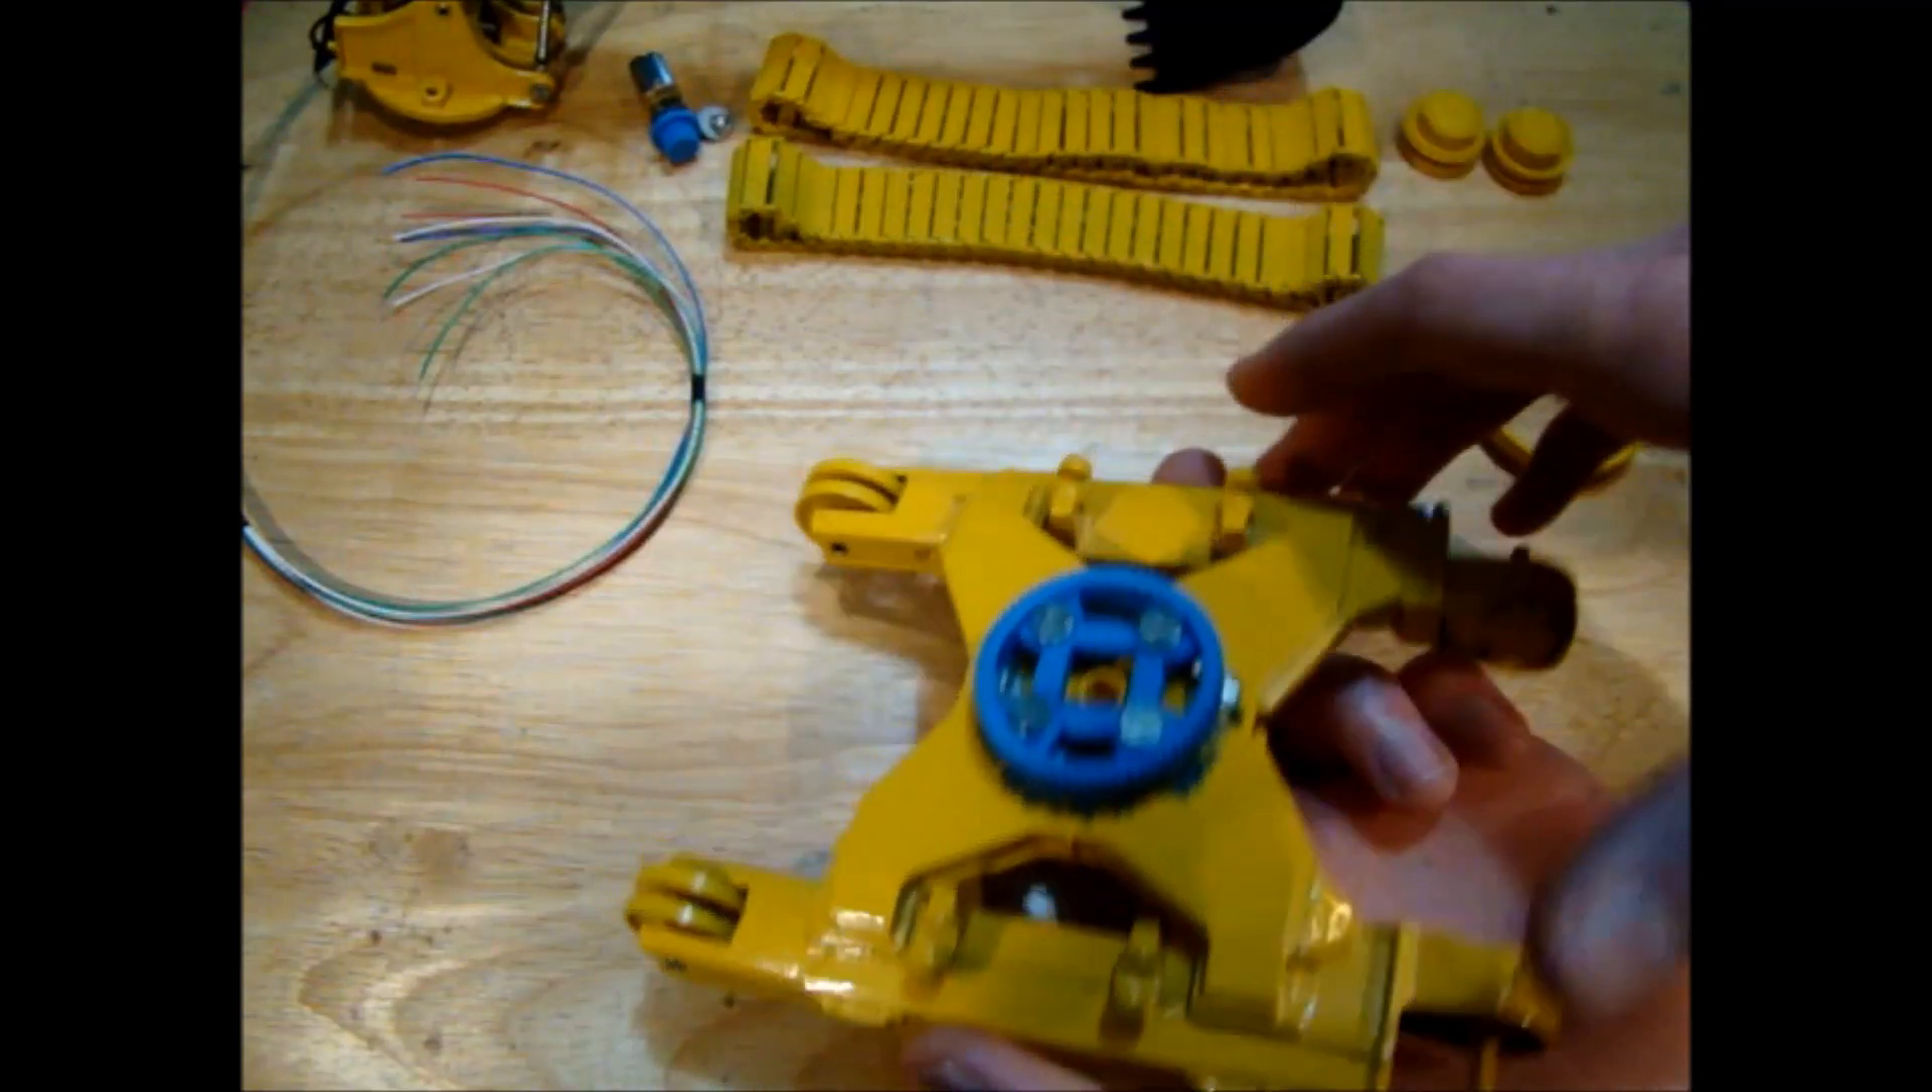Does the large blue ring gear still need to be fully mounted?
No.